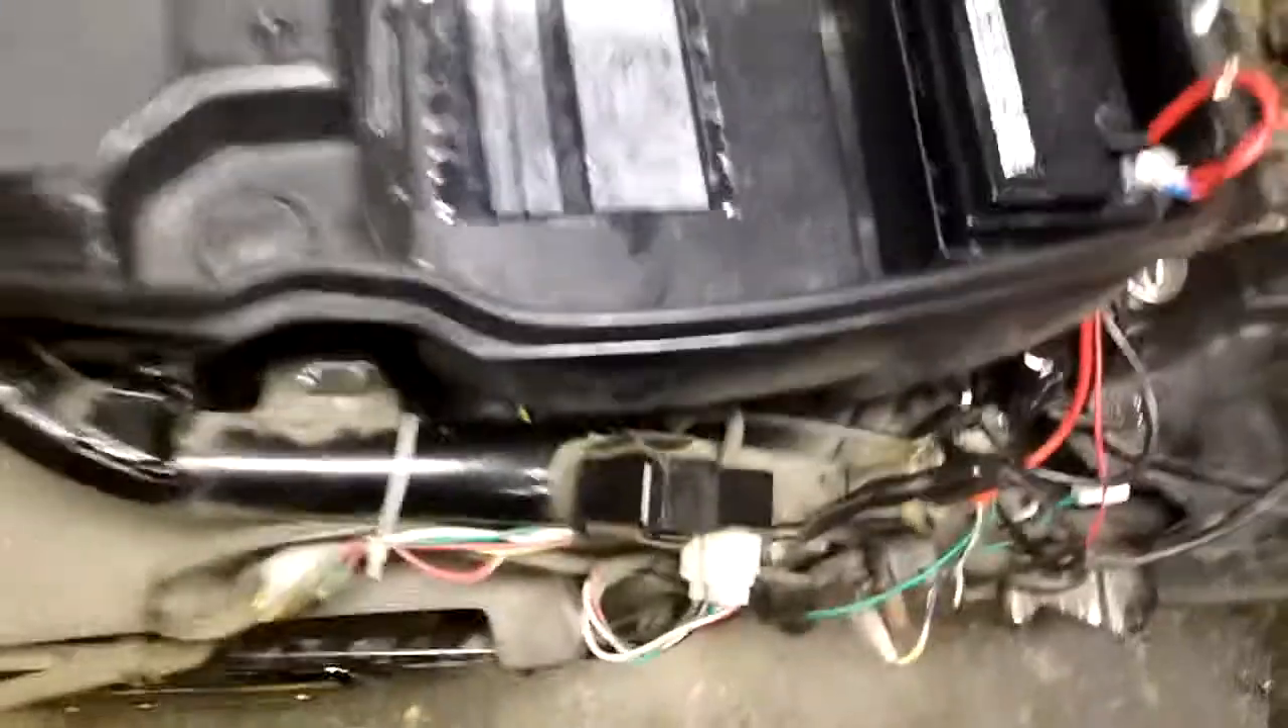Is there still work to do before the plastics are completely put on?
Yes.